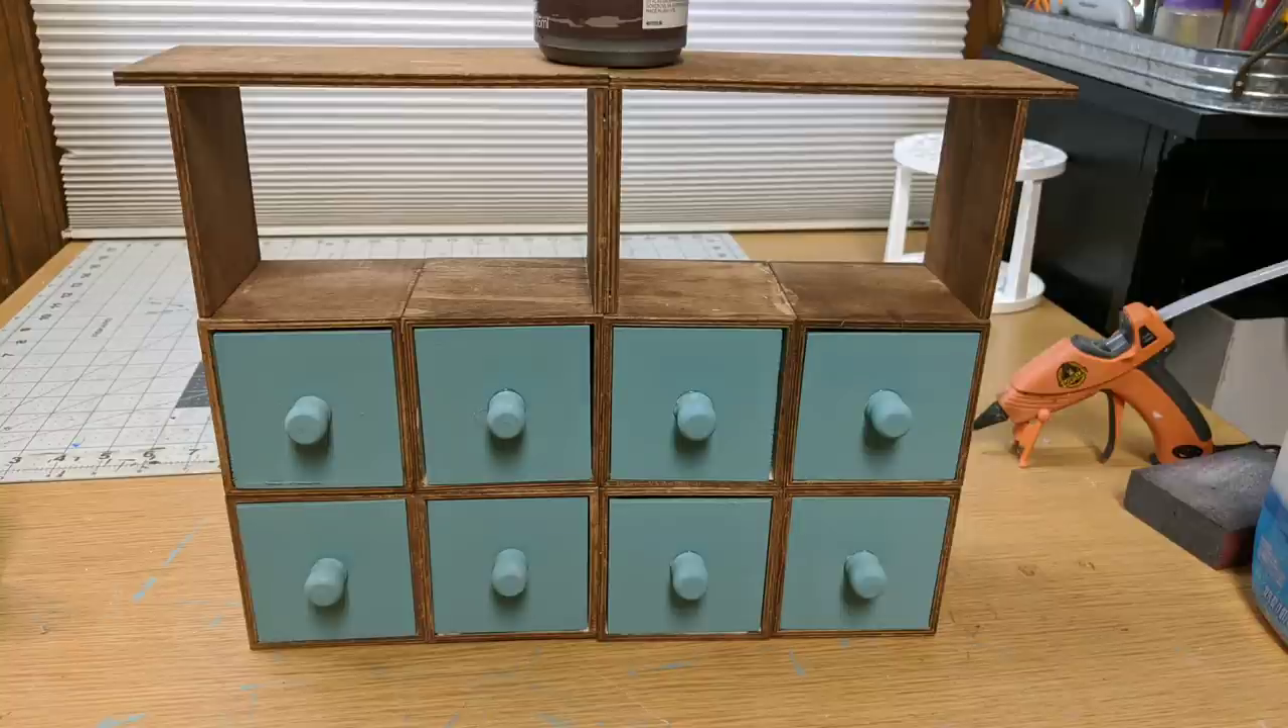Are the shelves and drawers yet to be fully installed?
No.